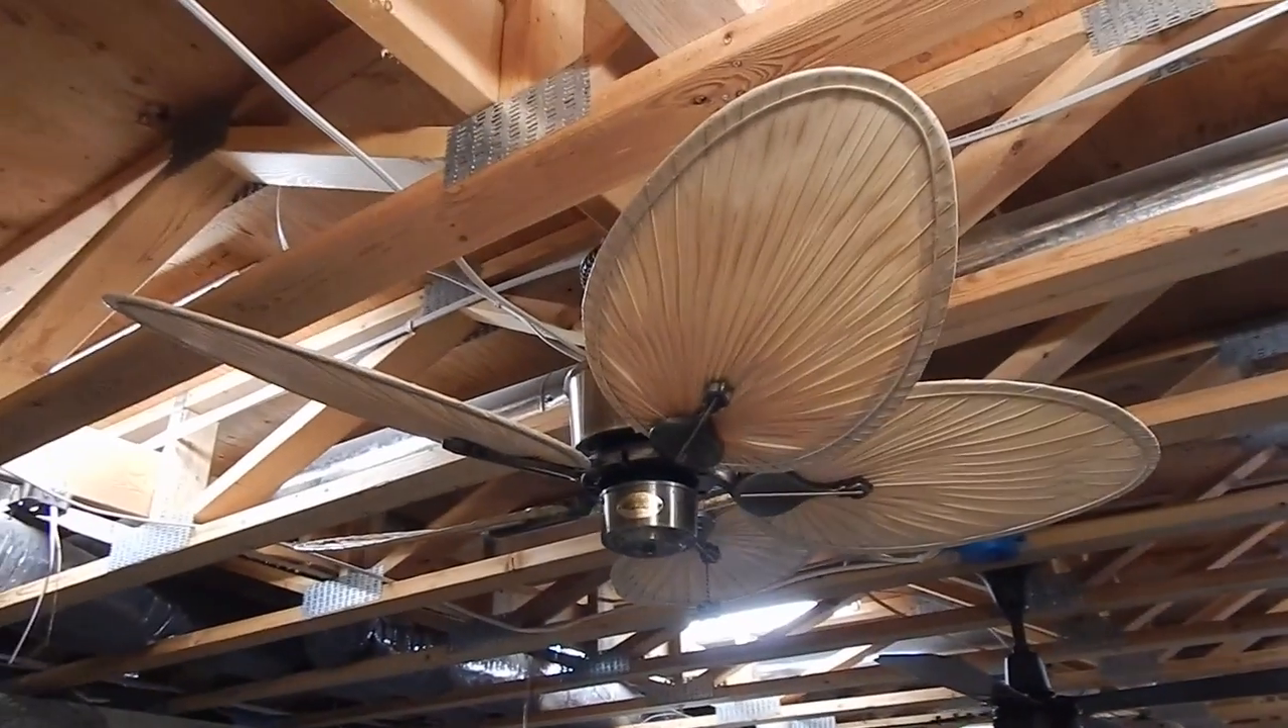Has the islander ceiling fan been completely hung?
Yes.